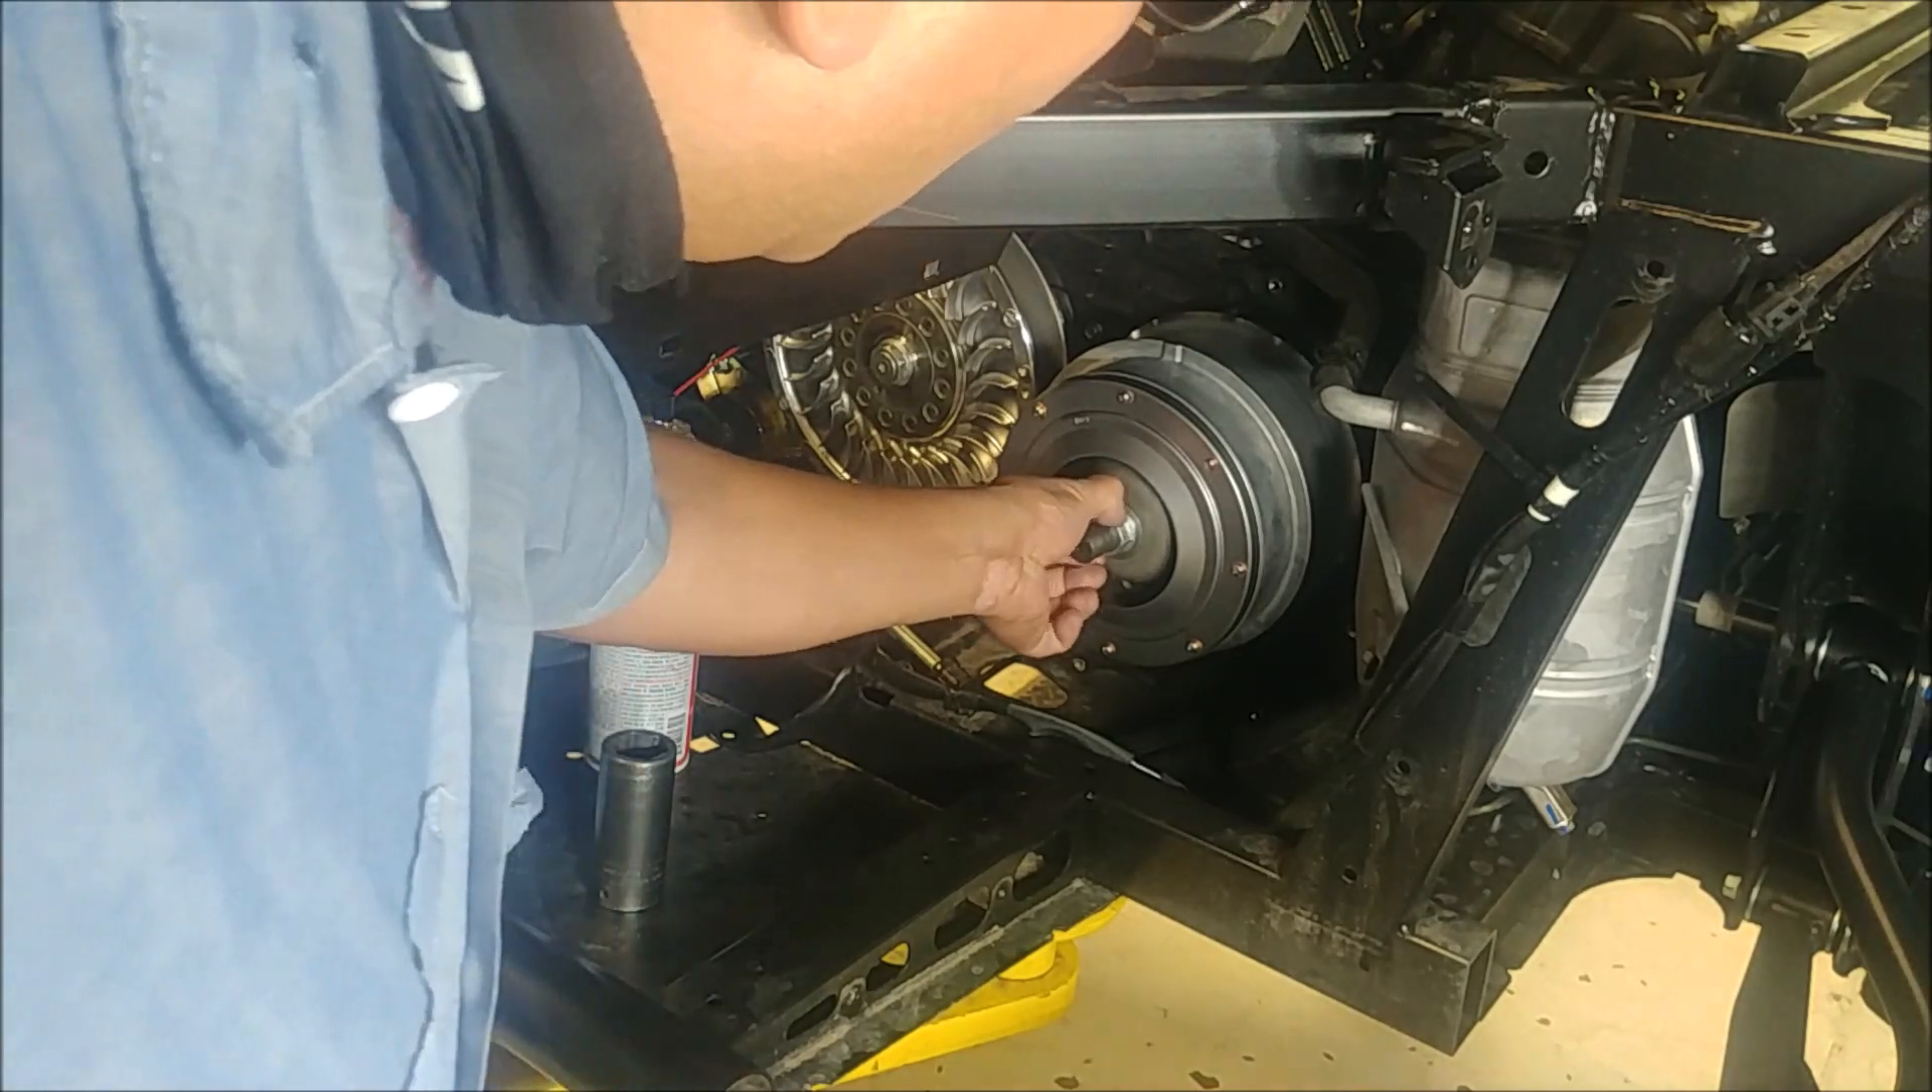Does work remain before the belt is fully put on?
Yes.